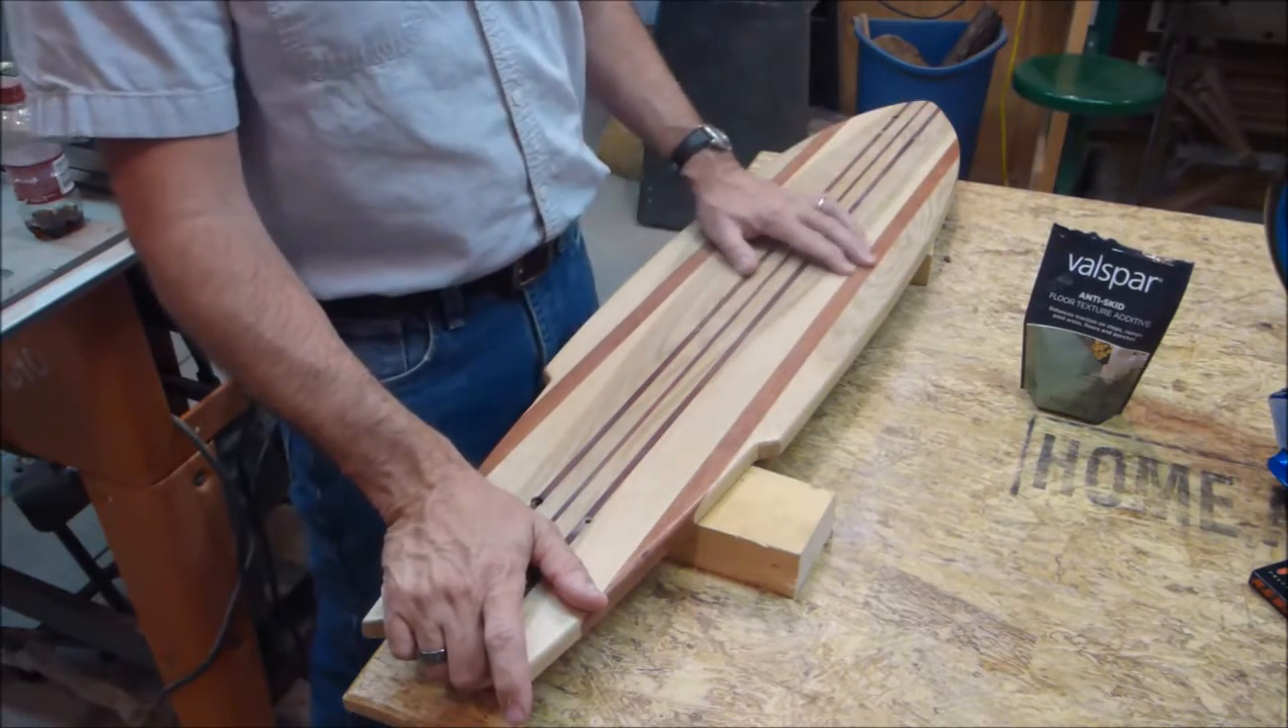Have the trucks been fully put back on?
No.